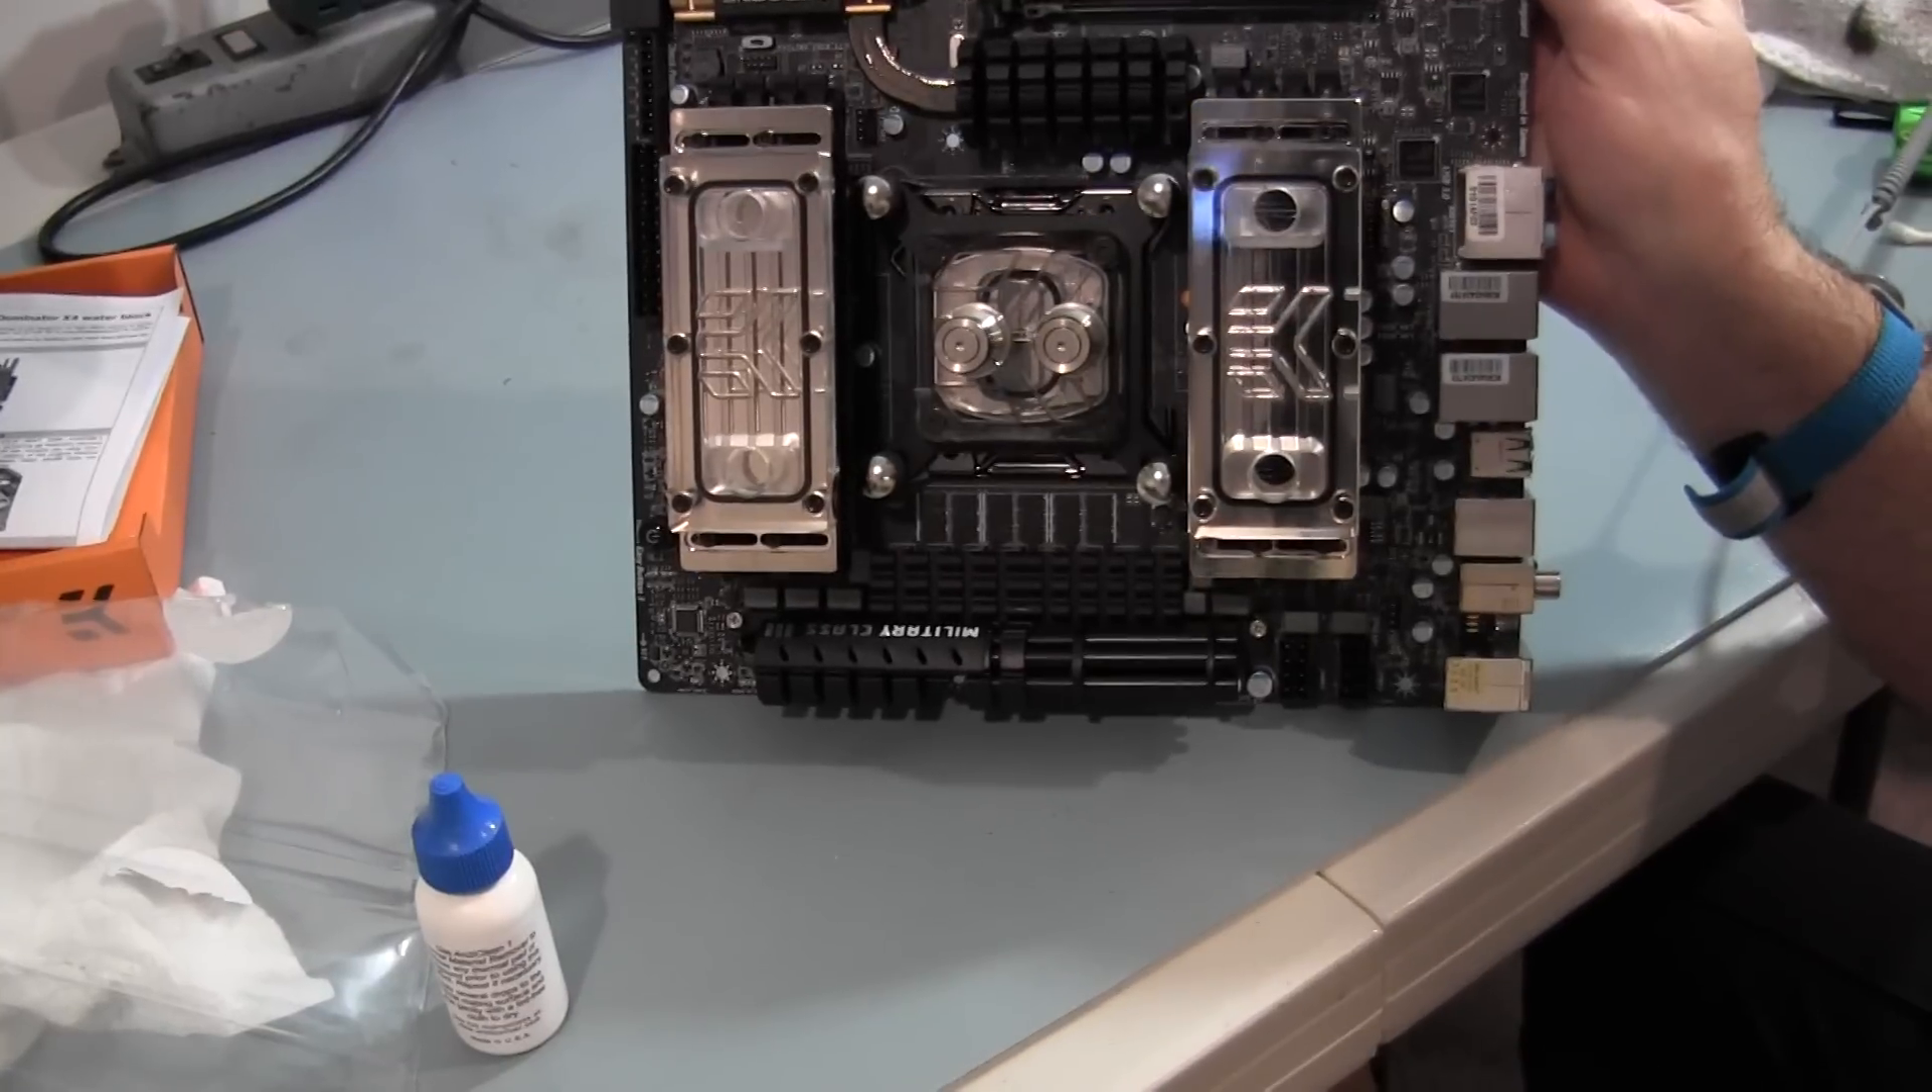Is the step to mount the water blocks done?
Yes.